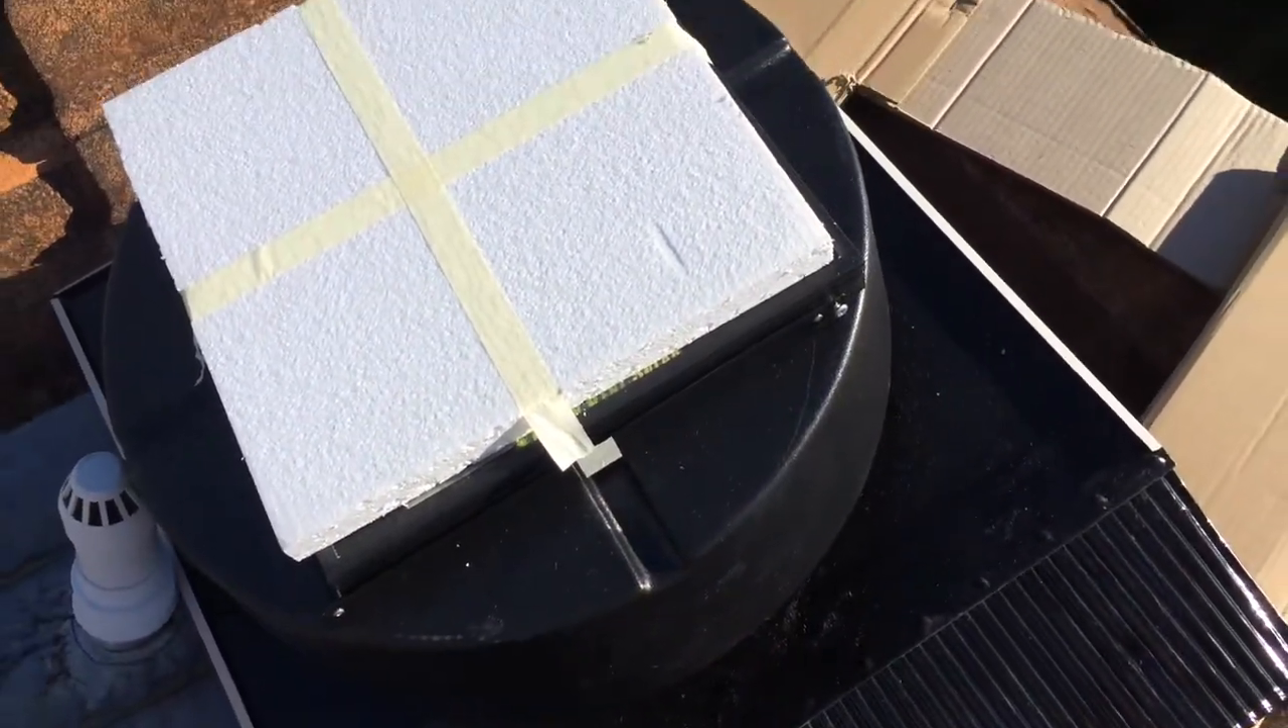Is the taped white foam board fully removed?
No.